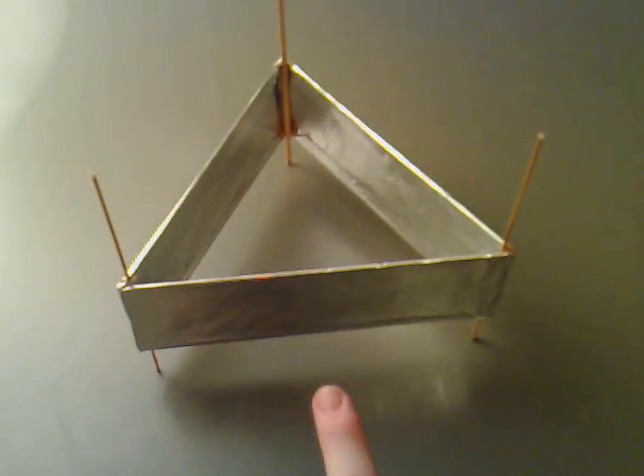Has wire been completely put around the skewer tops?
No.